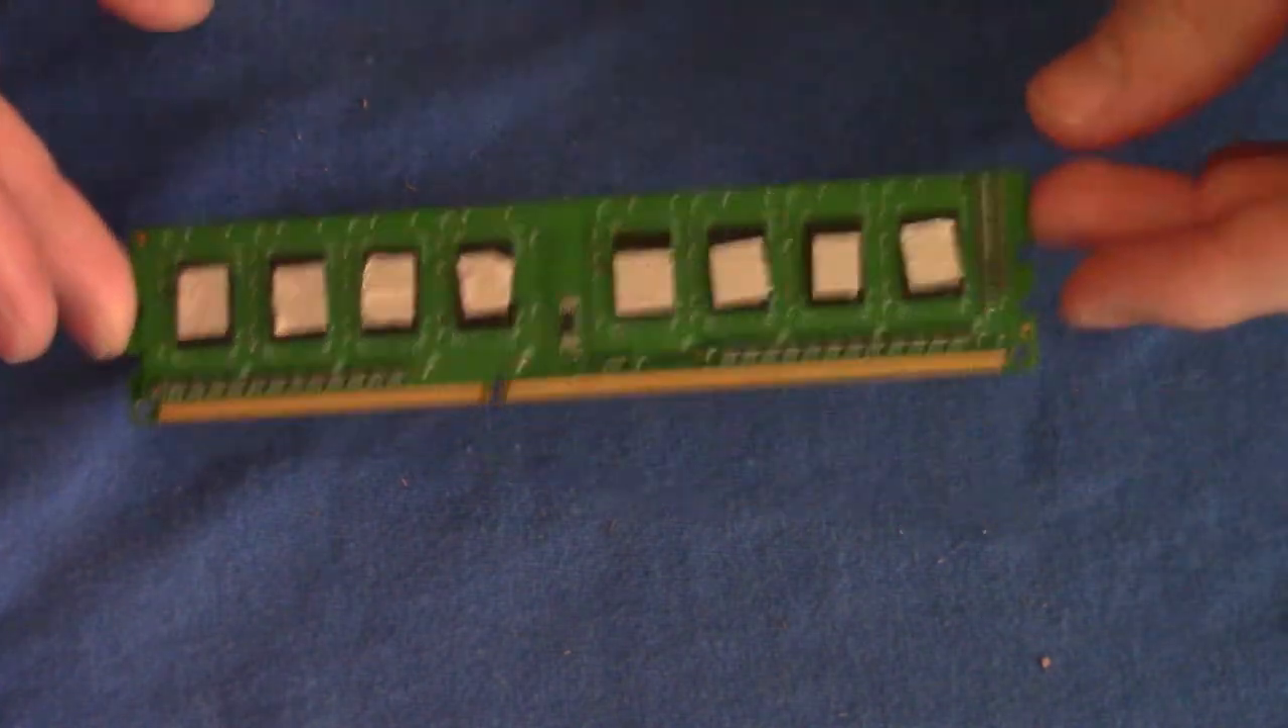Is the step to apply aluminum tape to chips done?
Yes.